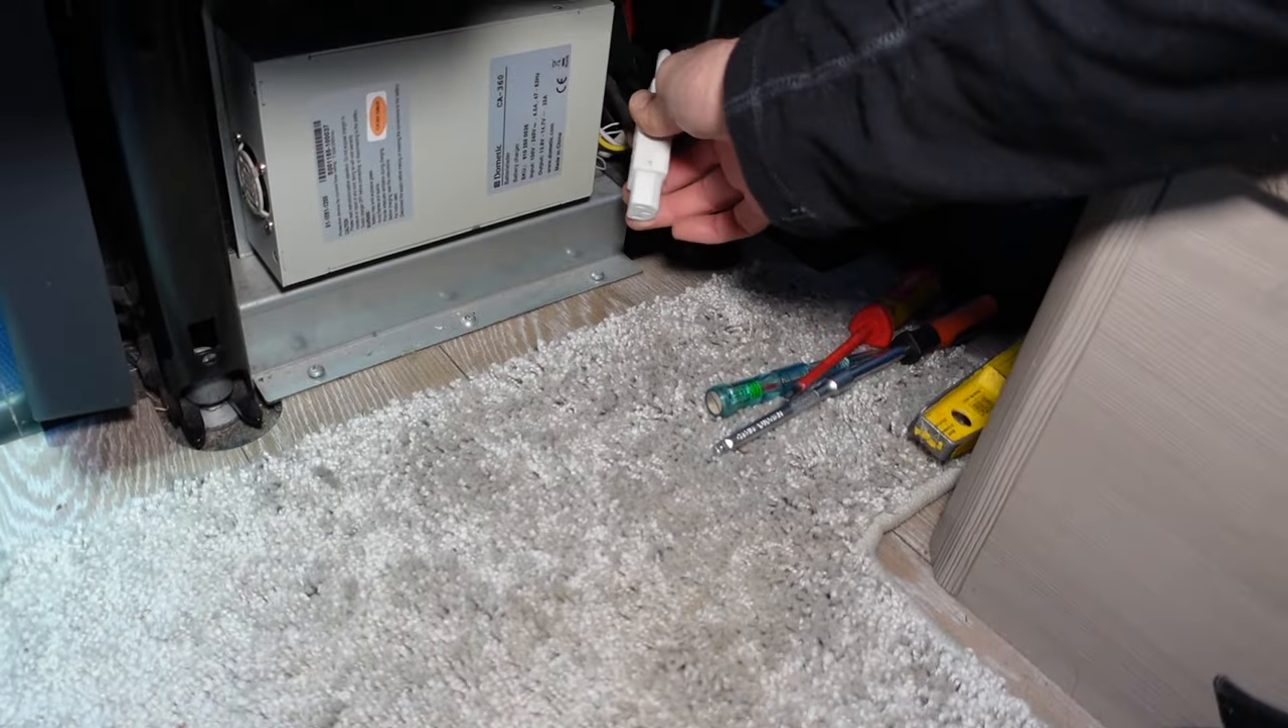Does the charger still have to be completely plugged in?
Yes.